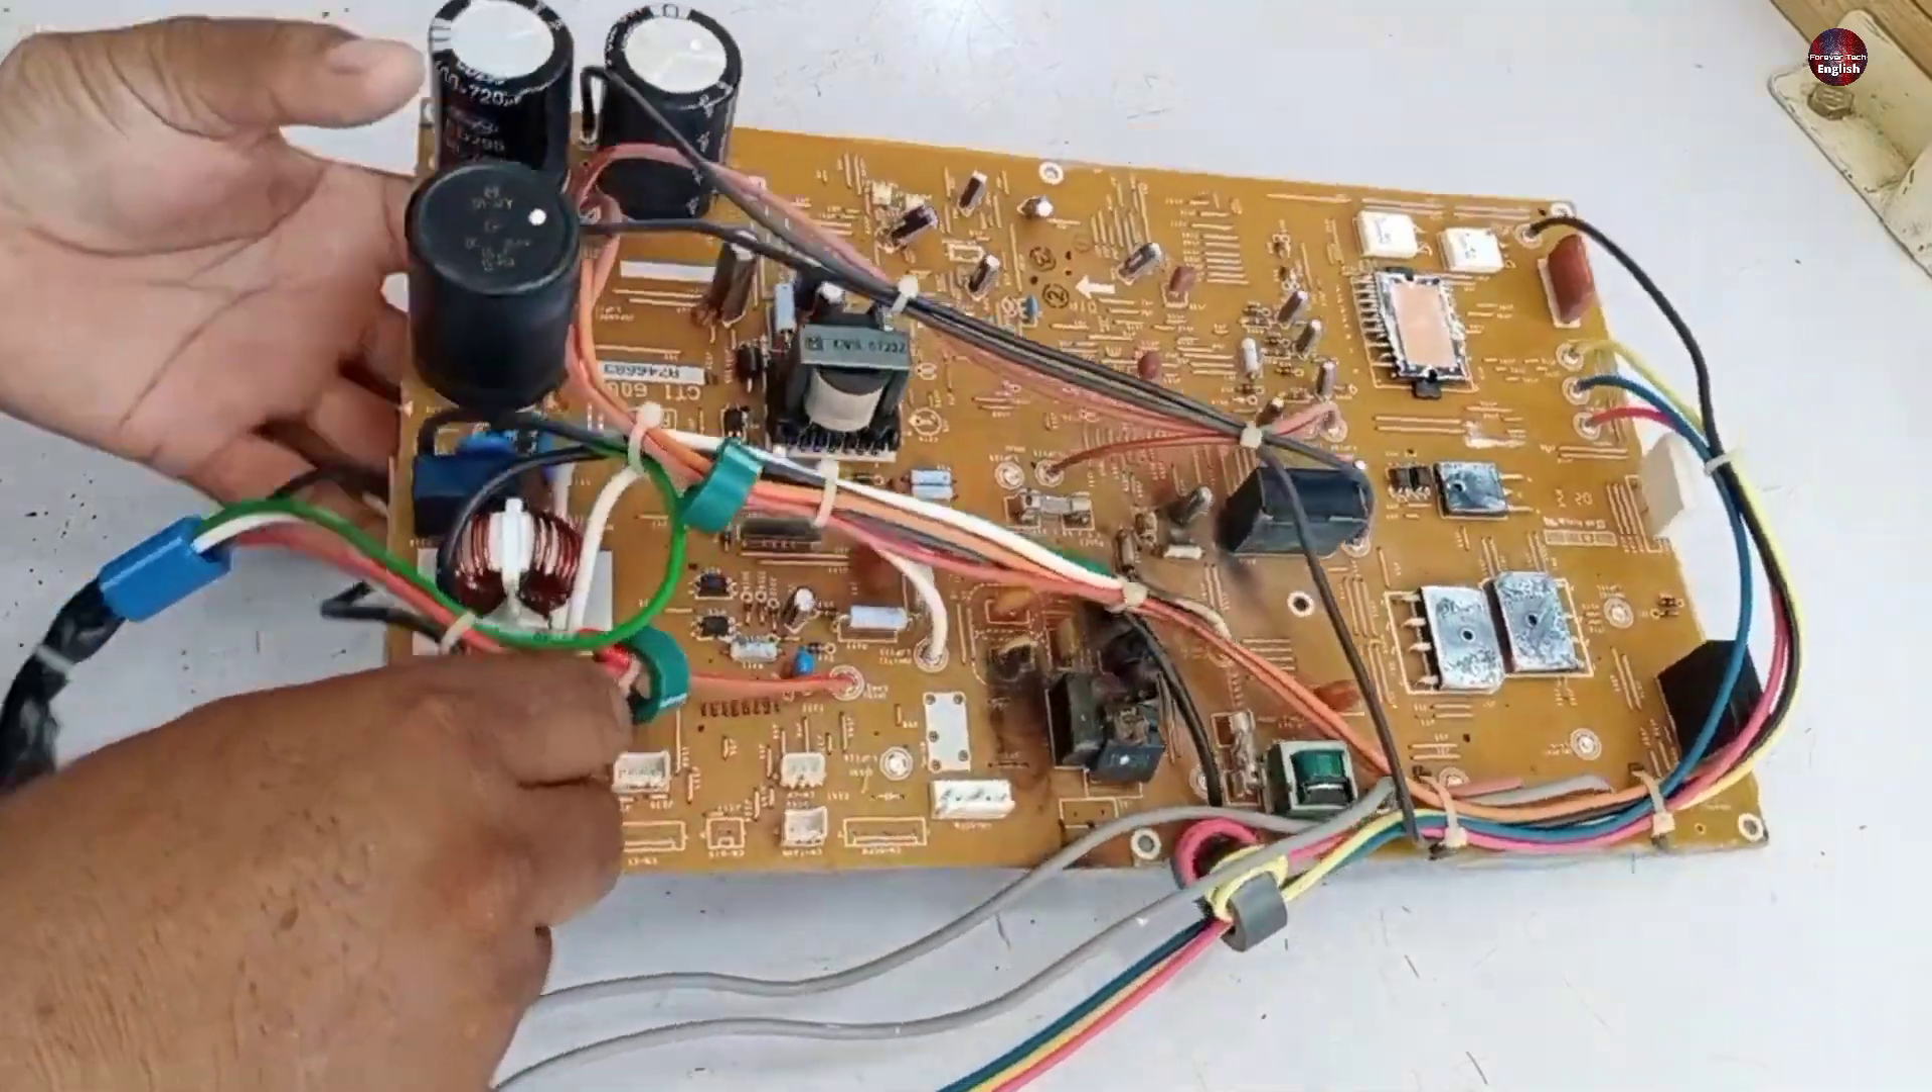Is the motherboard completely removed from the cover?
Yes.